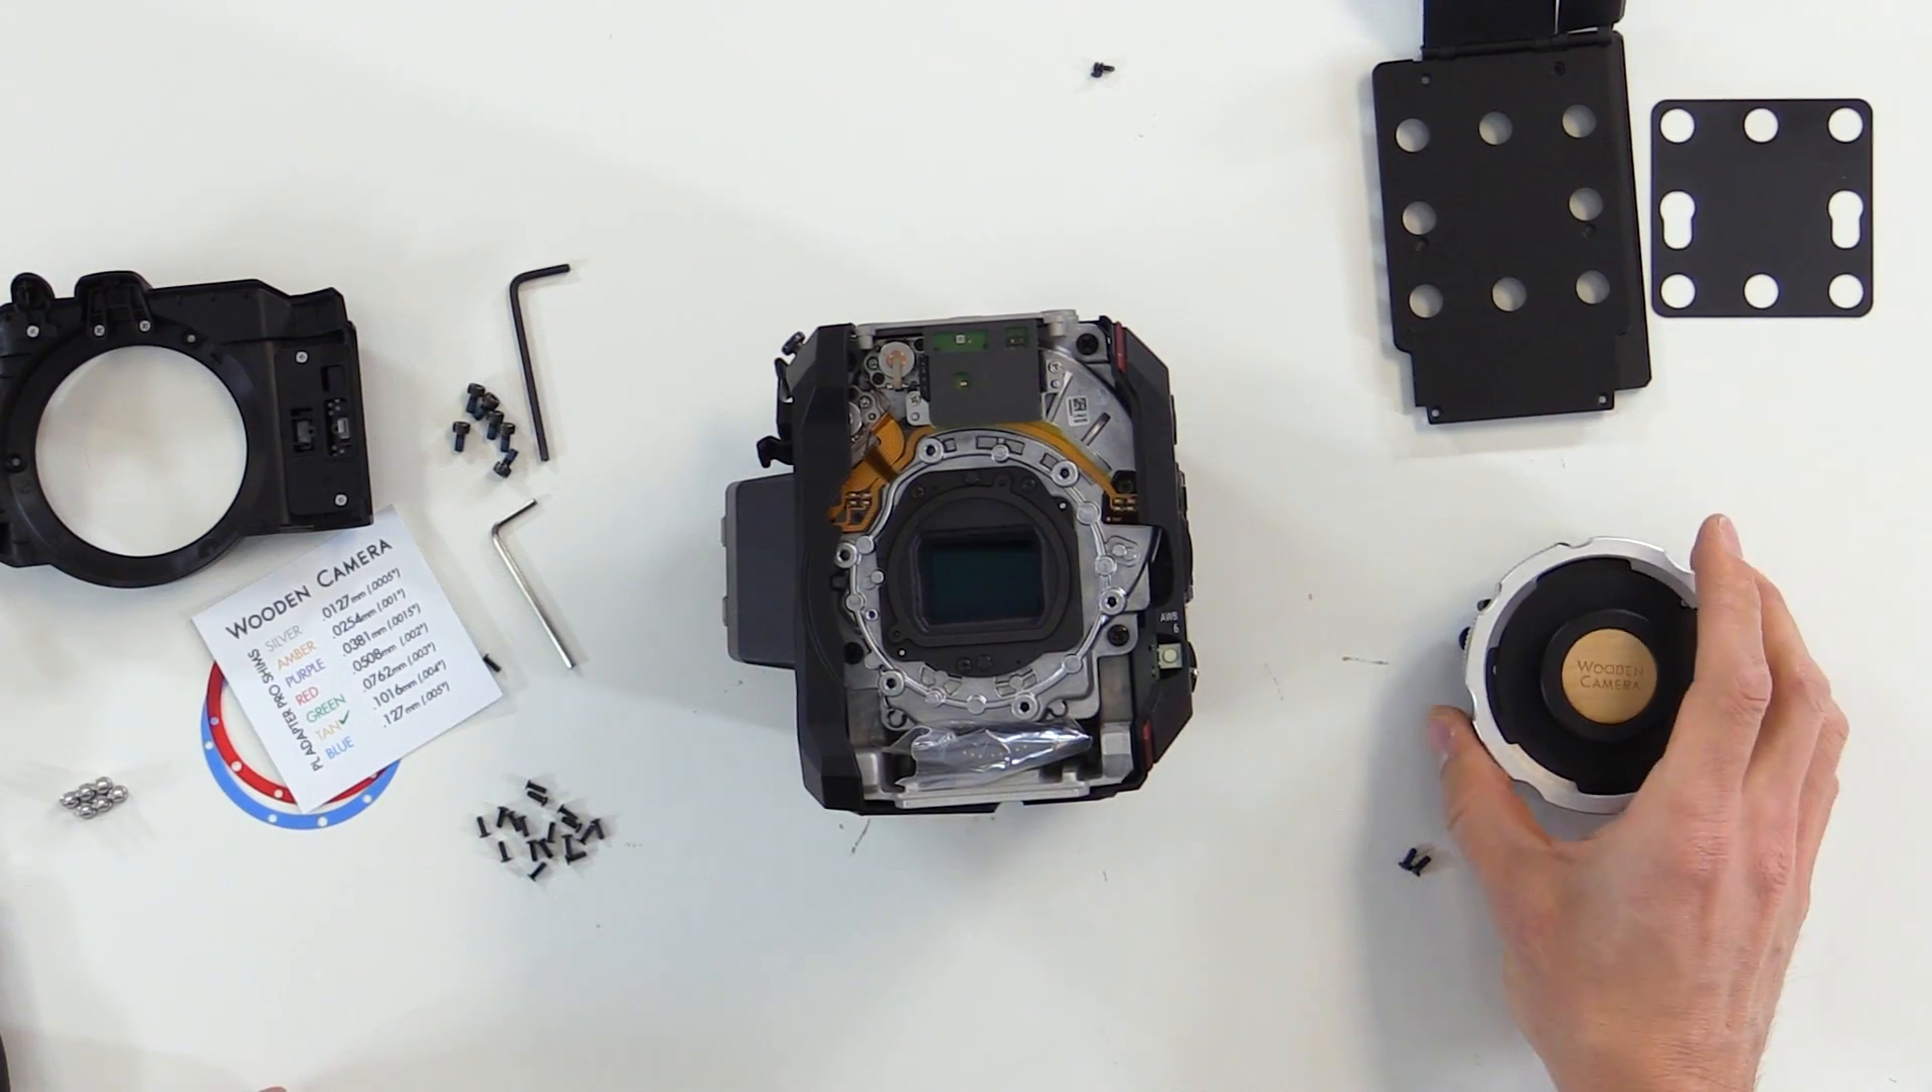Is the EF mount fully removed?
Yes.